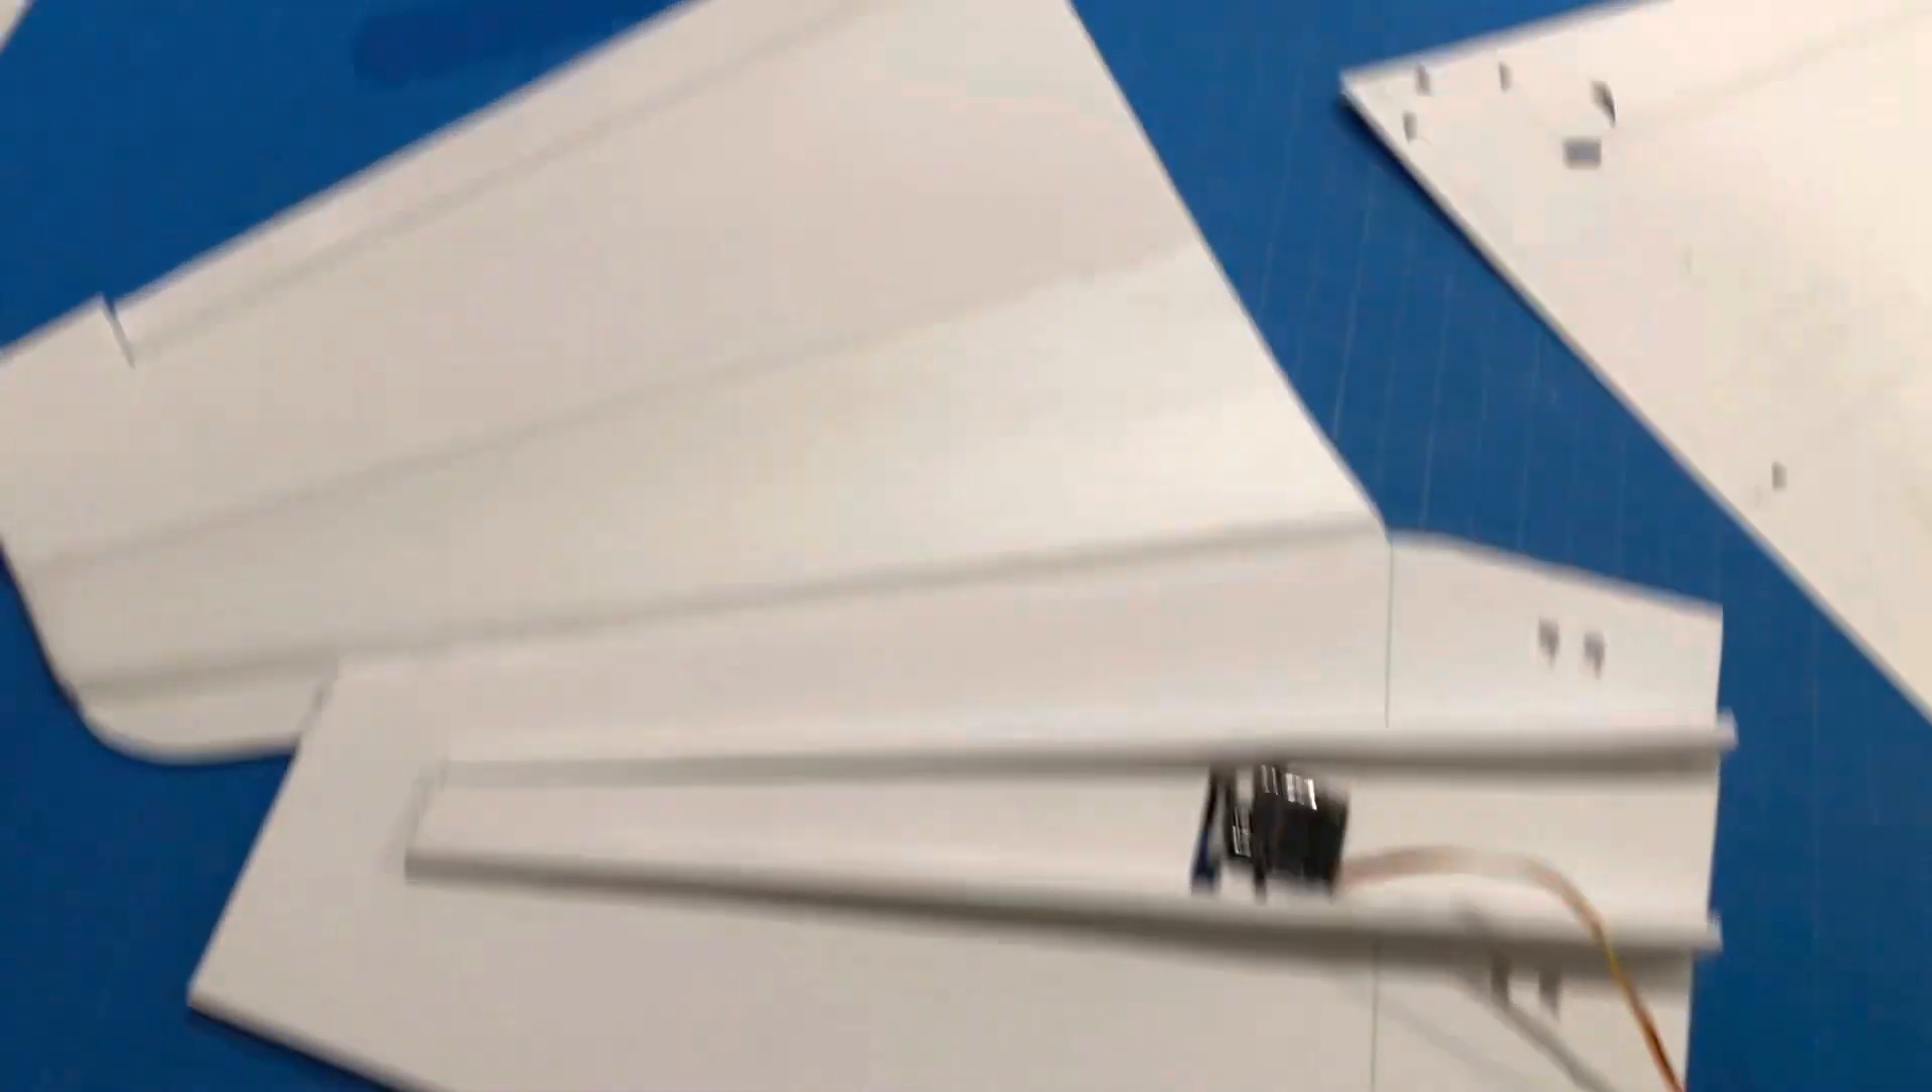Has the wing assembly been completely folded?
No.